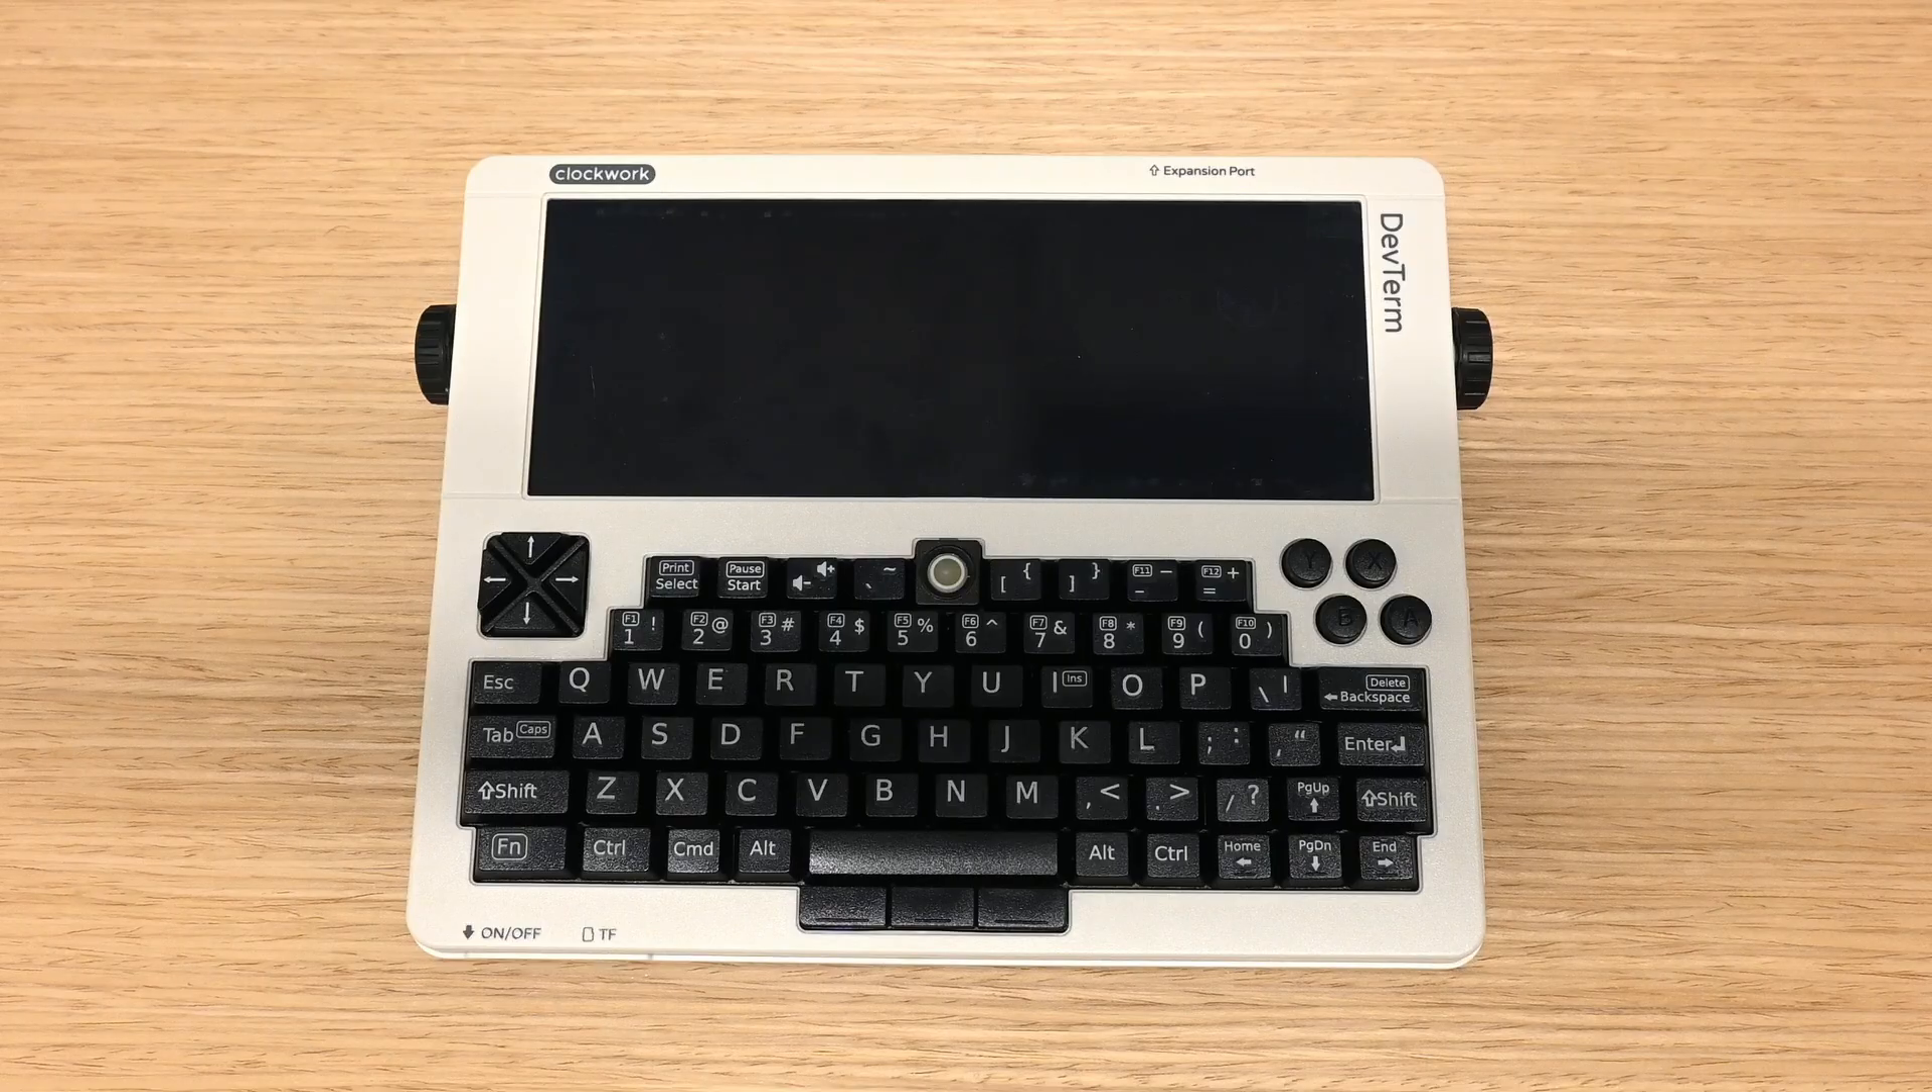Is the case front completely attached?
Yes.